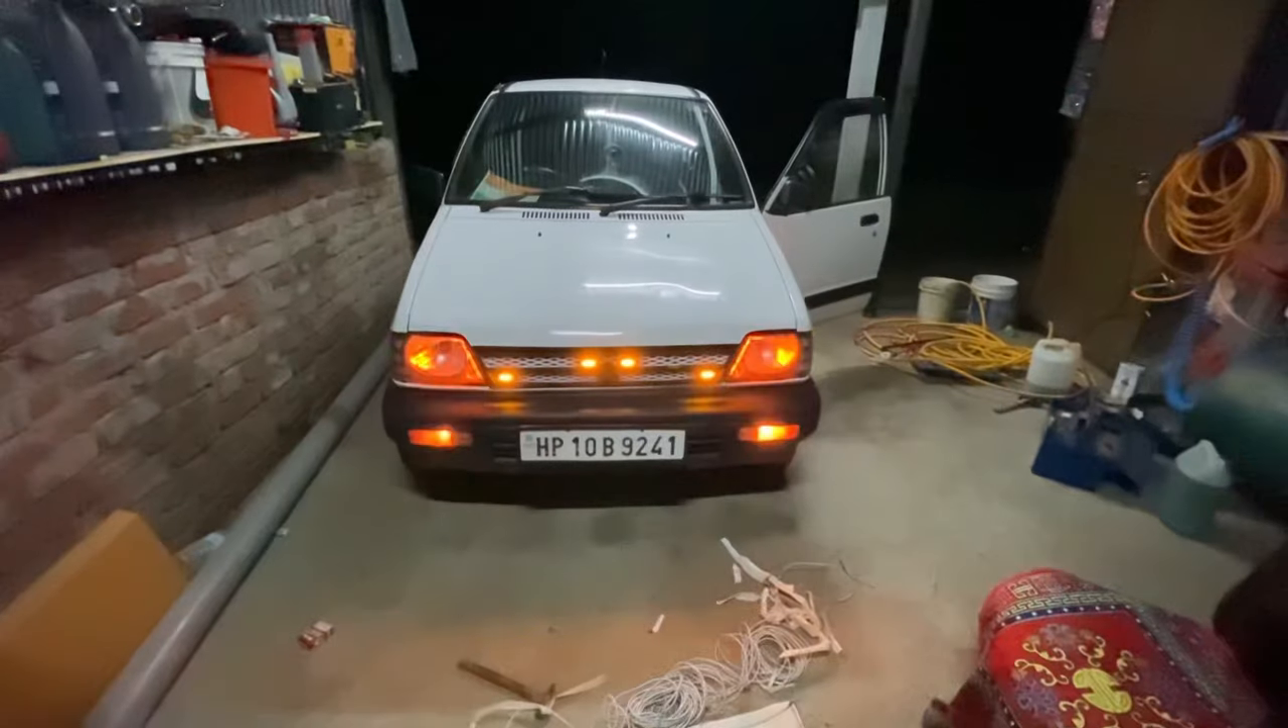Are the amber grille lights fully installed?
Yes.